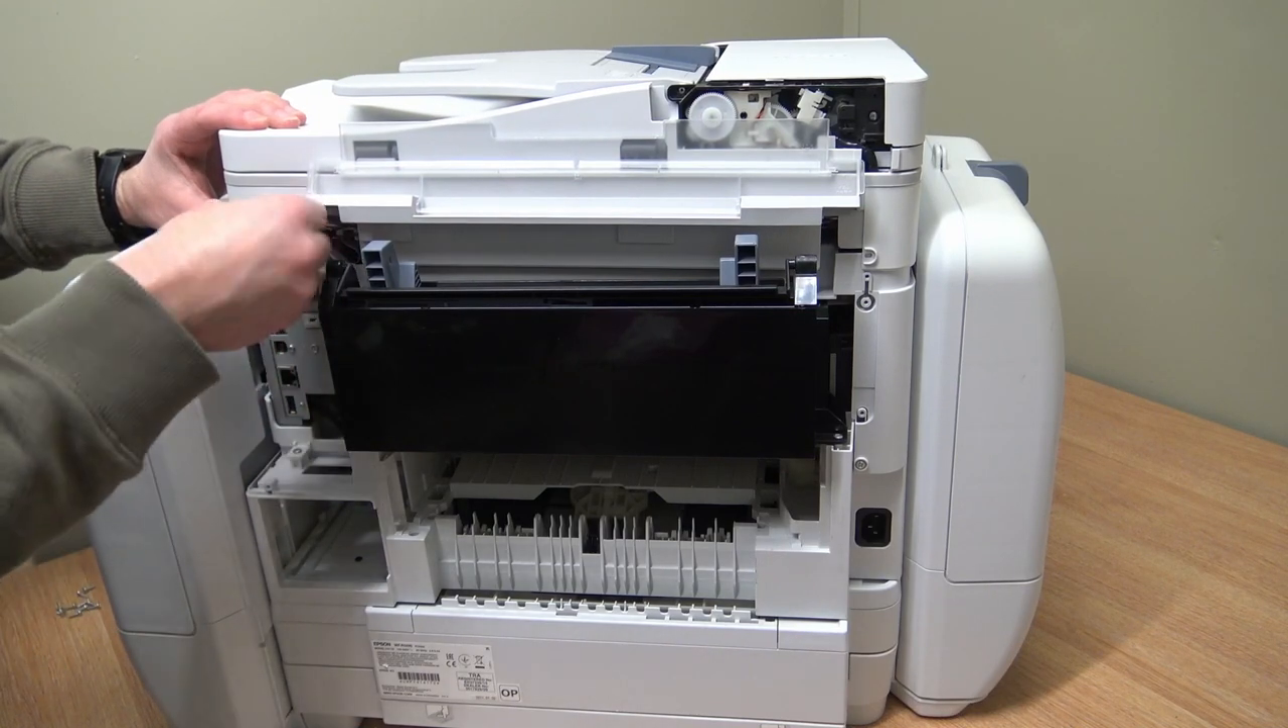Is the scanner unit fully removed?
No.